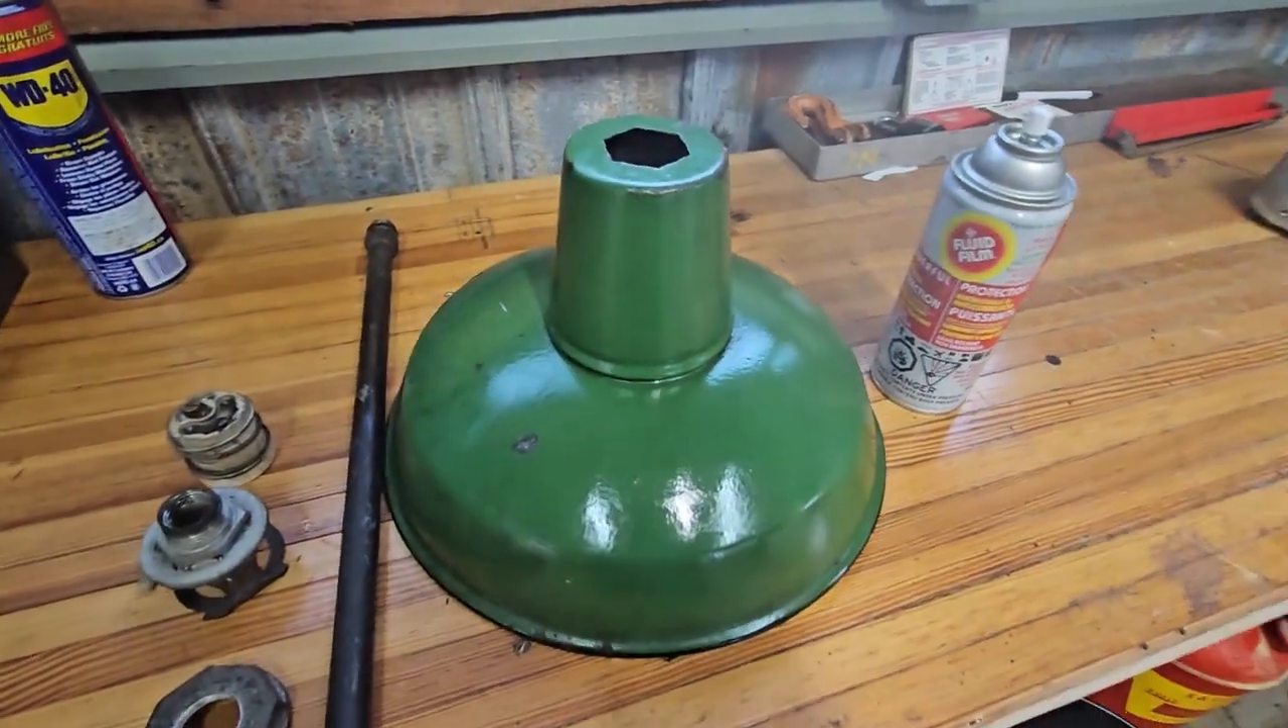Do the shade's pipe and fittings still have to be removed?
No.